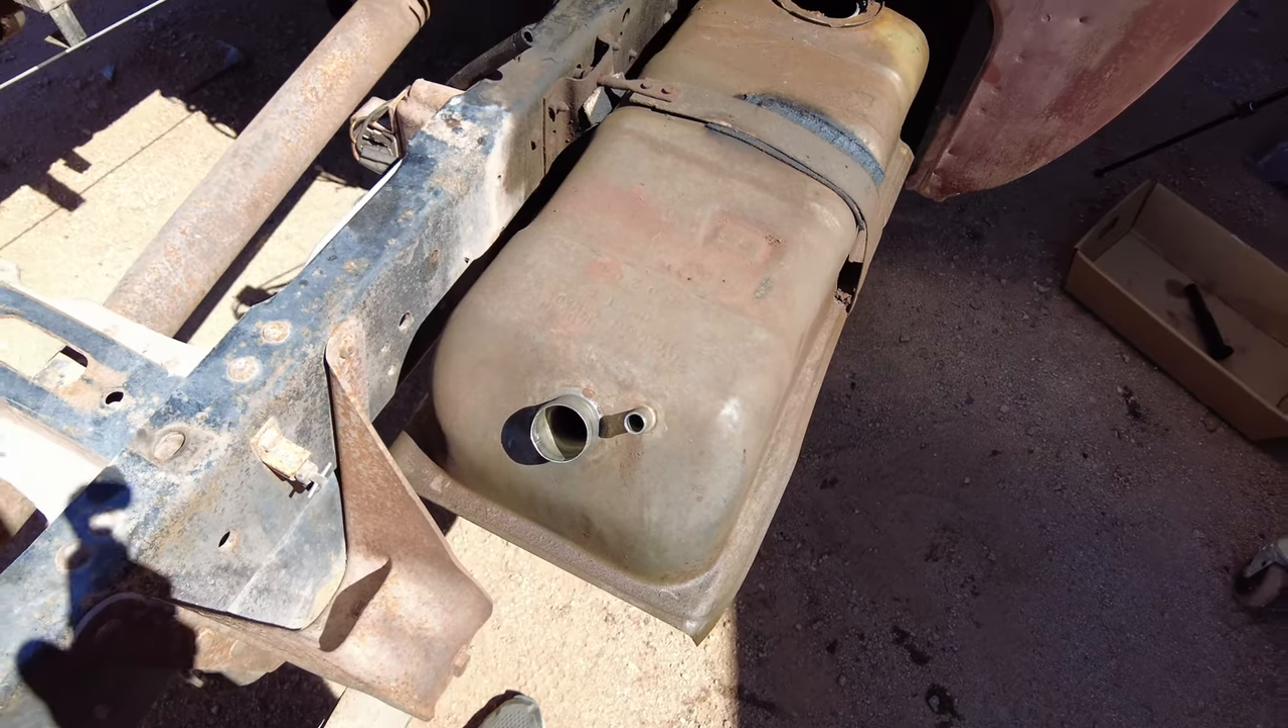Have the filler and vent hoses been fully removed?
Yes.